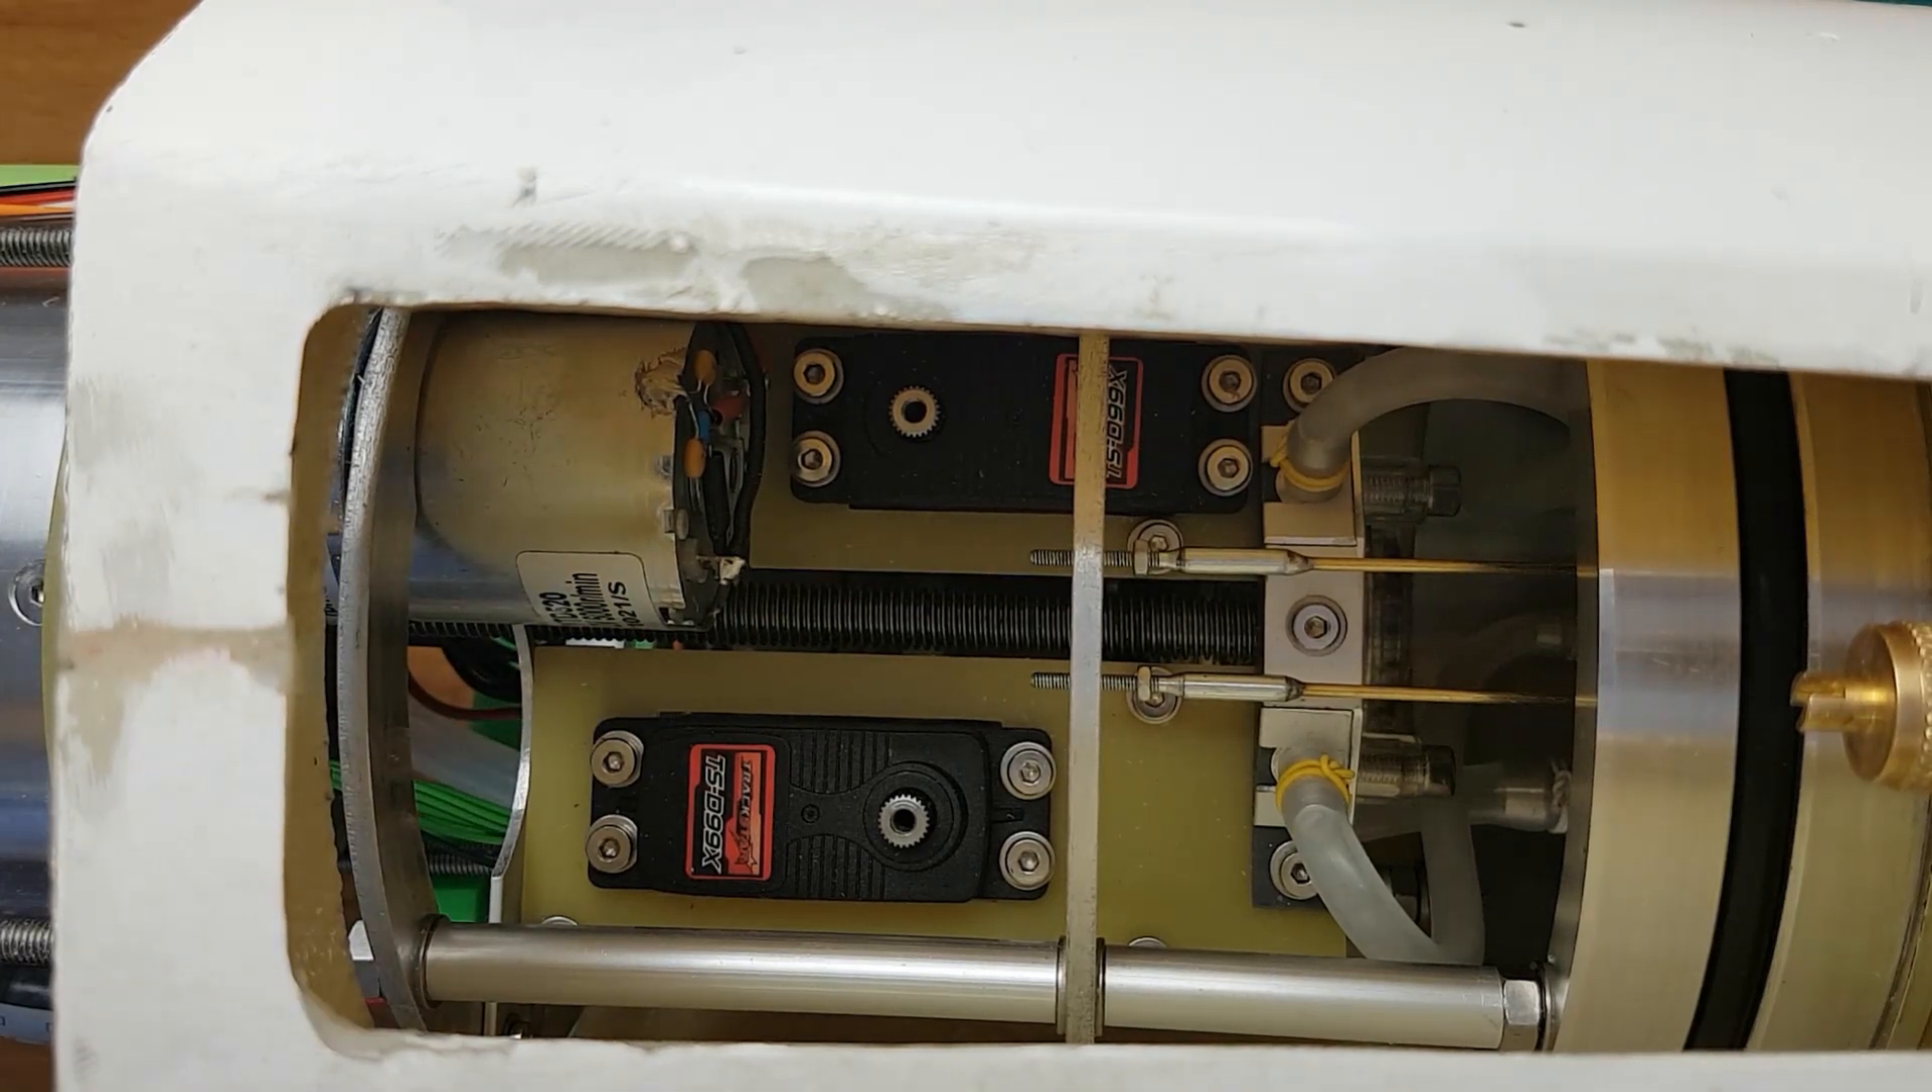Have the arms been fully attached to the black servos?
No.